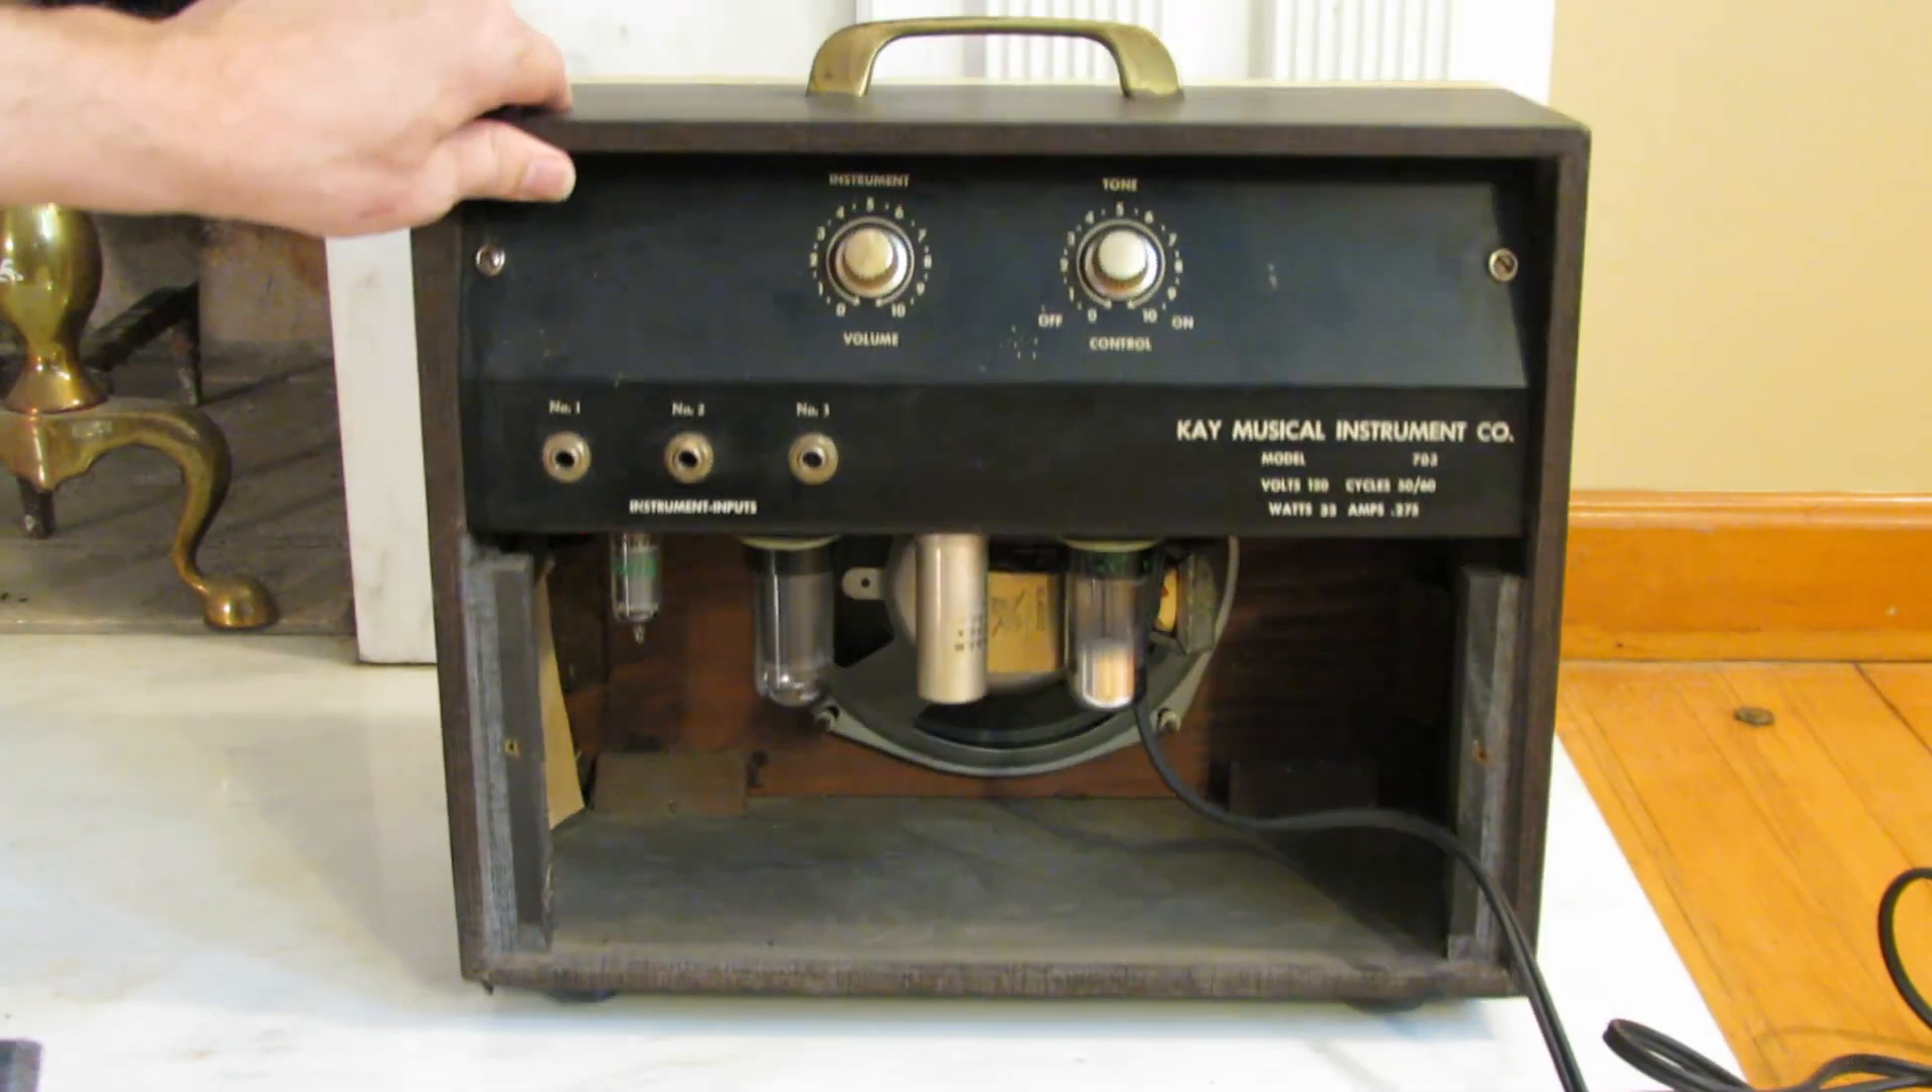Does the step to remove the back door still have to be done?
No.